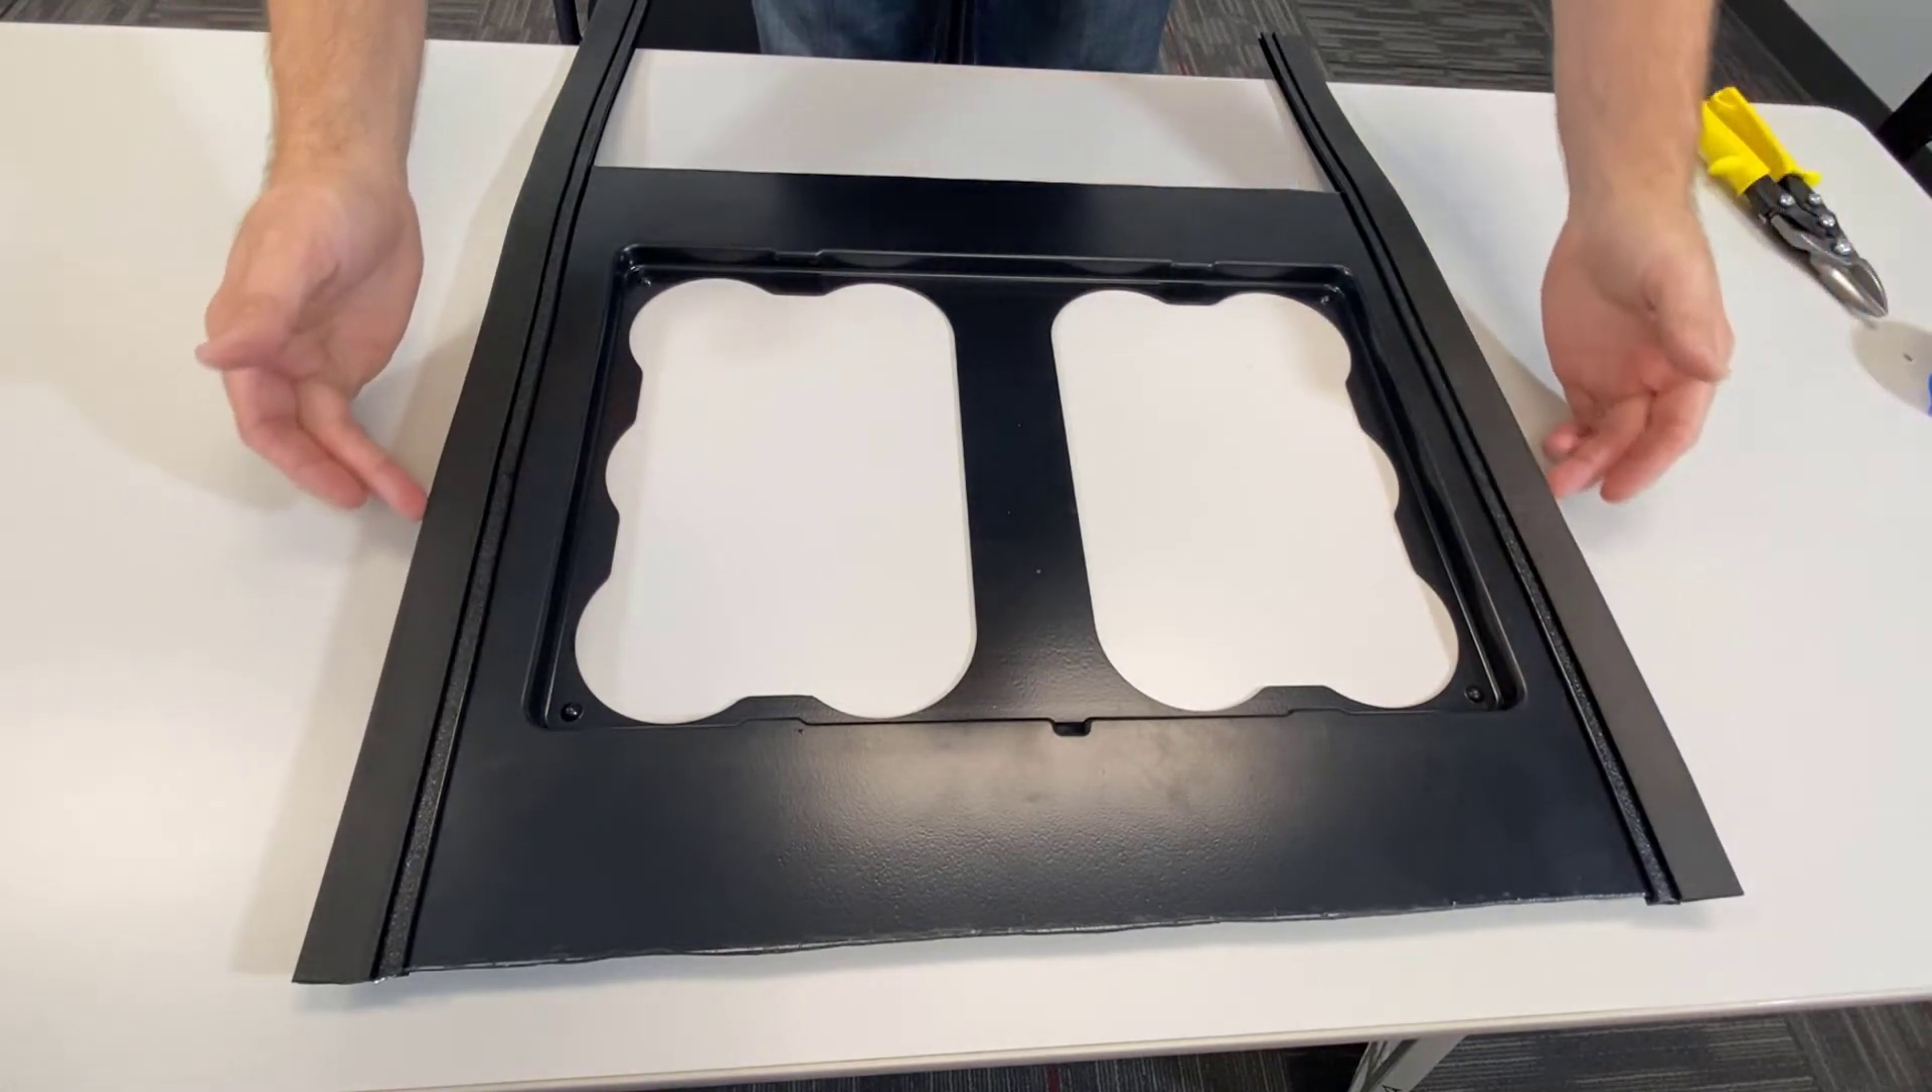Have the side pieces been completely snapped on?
Yes.